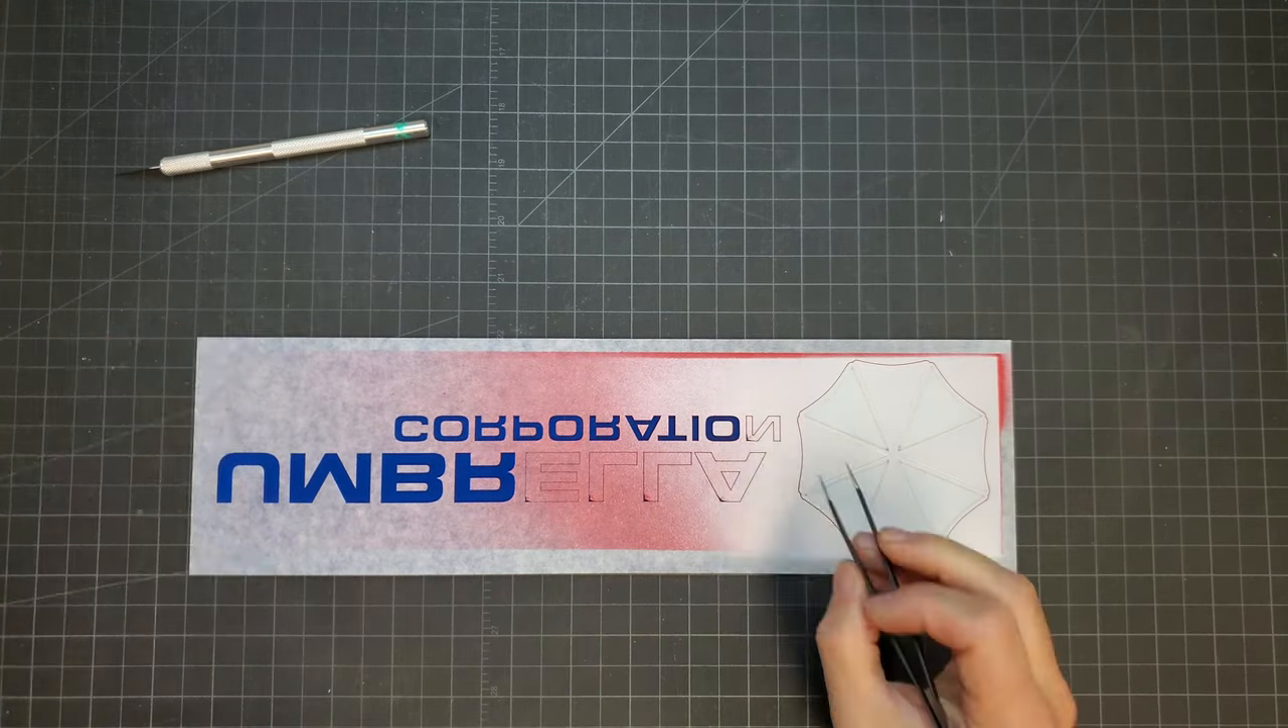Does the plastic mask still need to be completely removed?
Yes.